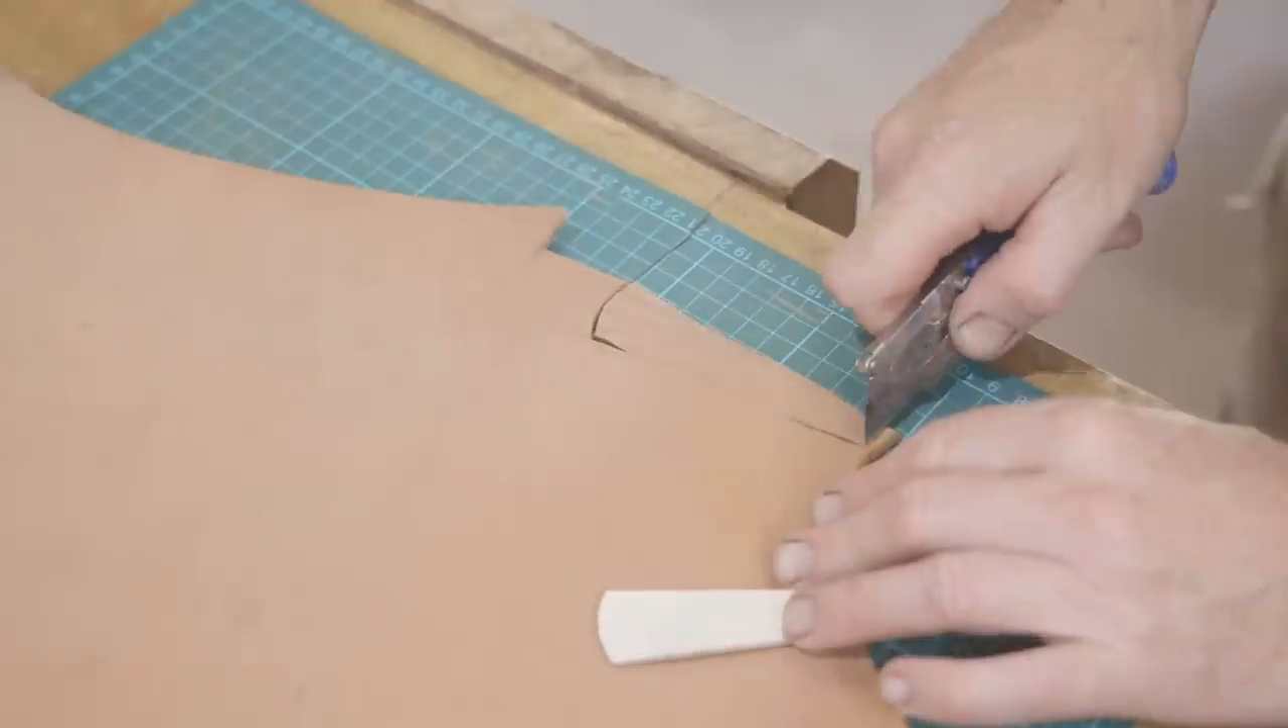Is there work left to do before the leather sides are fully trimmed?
Yes.